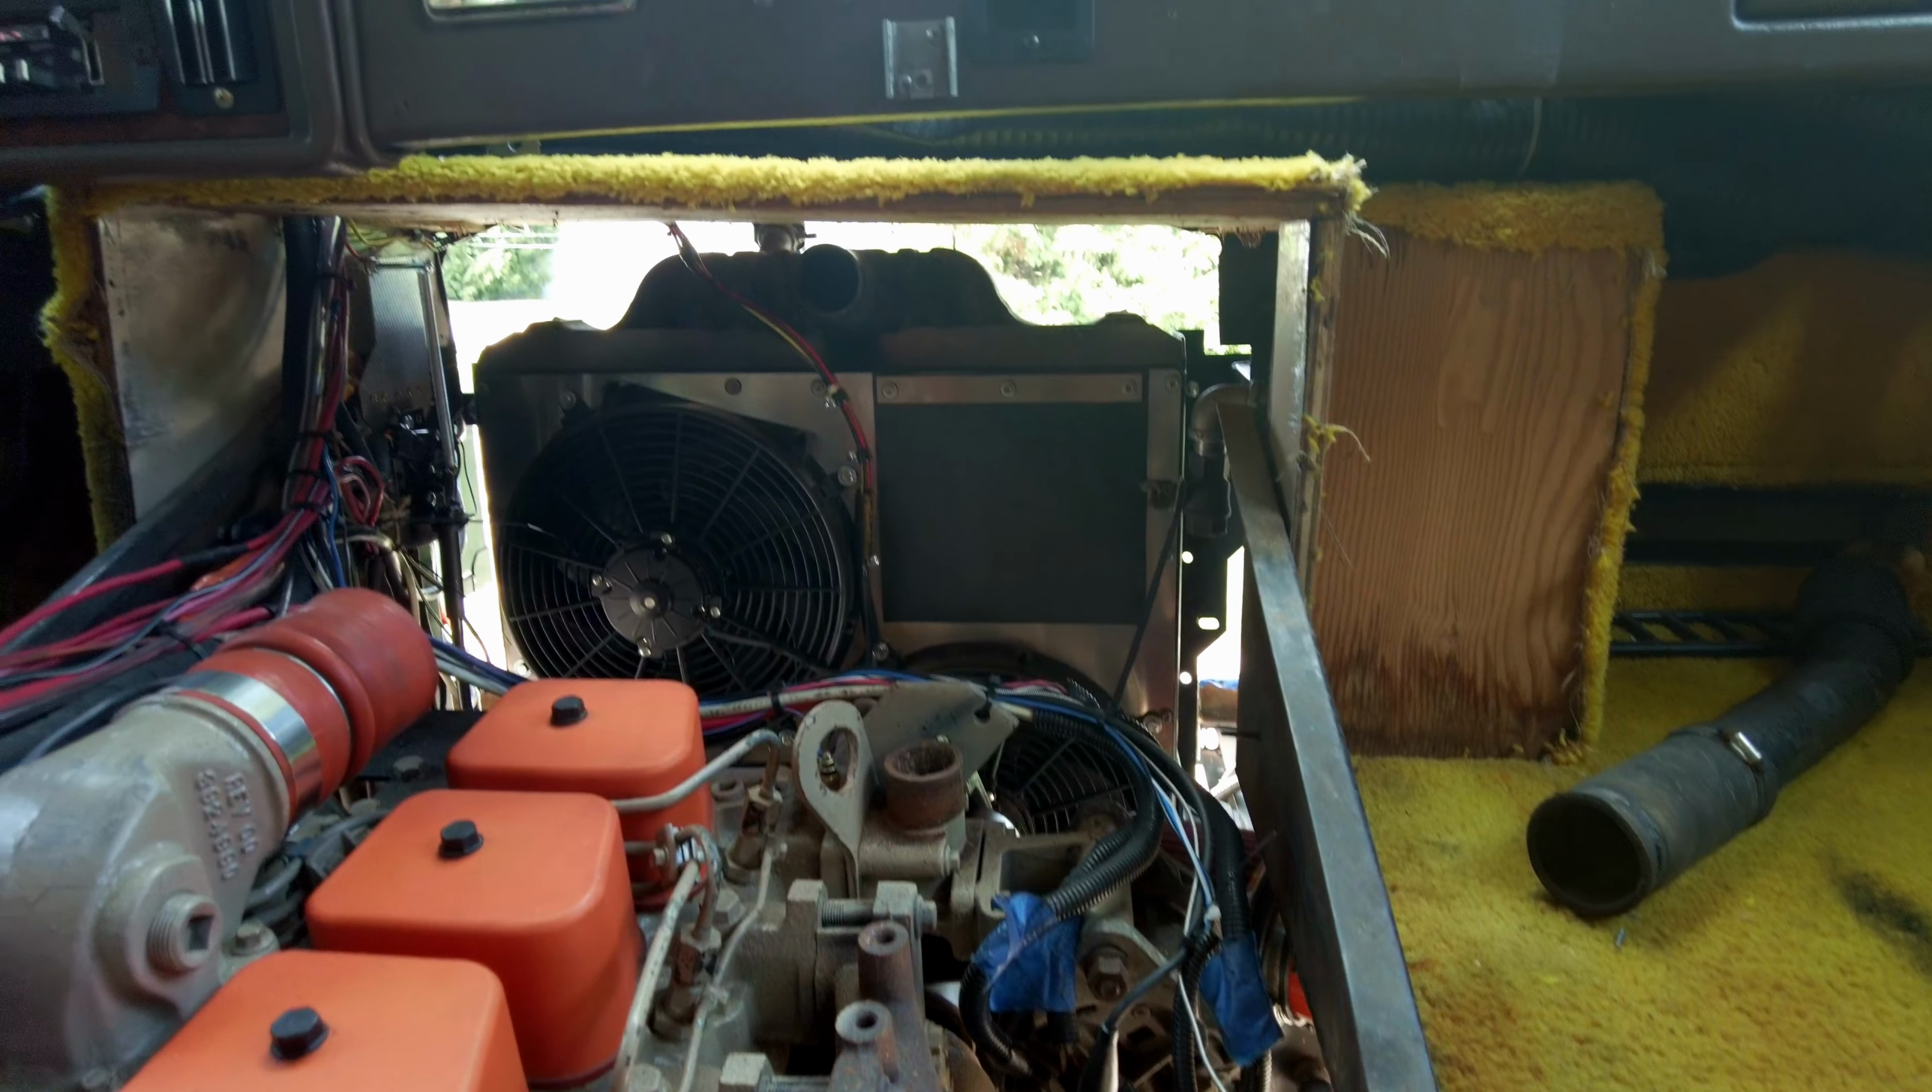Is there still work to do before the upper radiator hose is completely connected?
Yes.